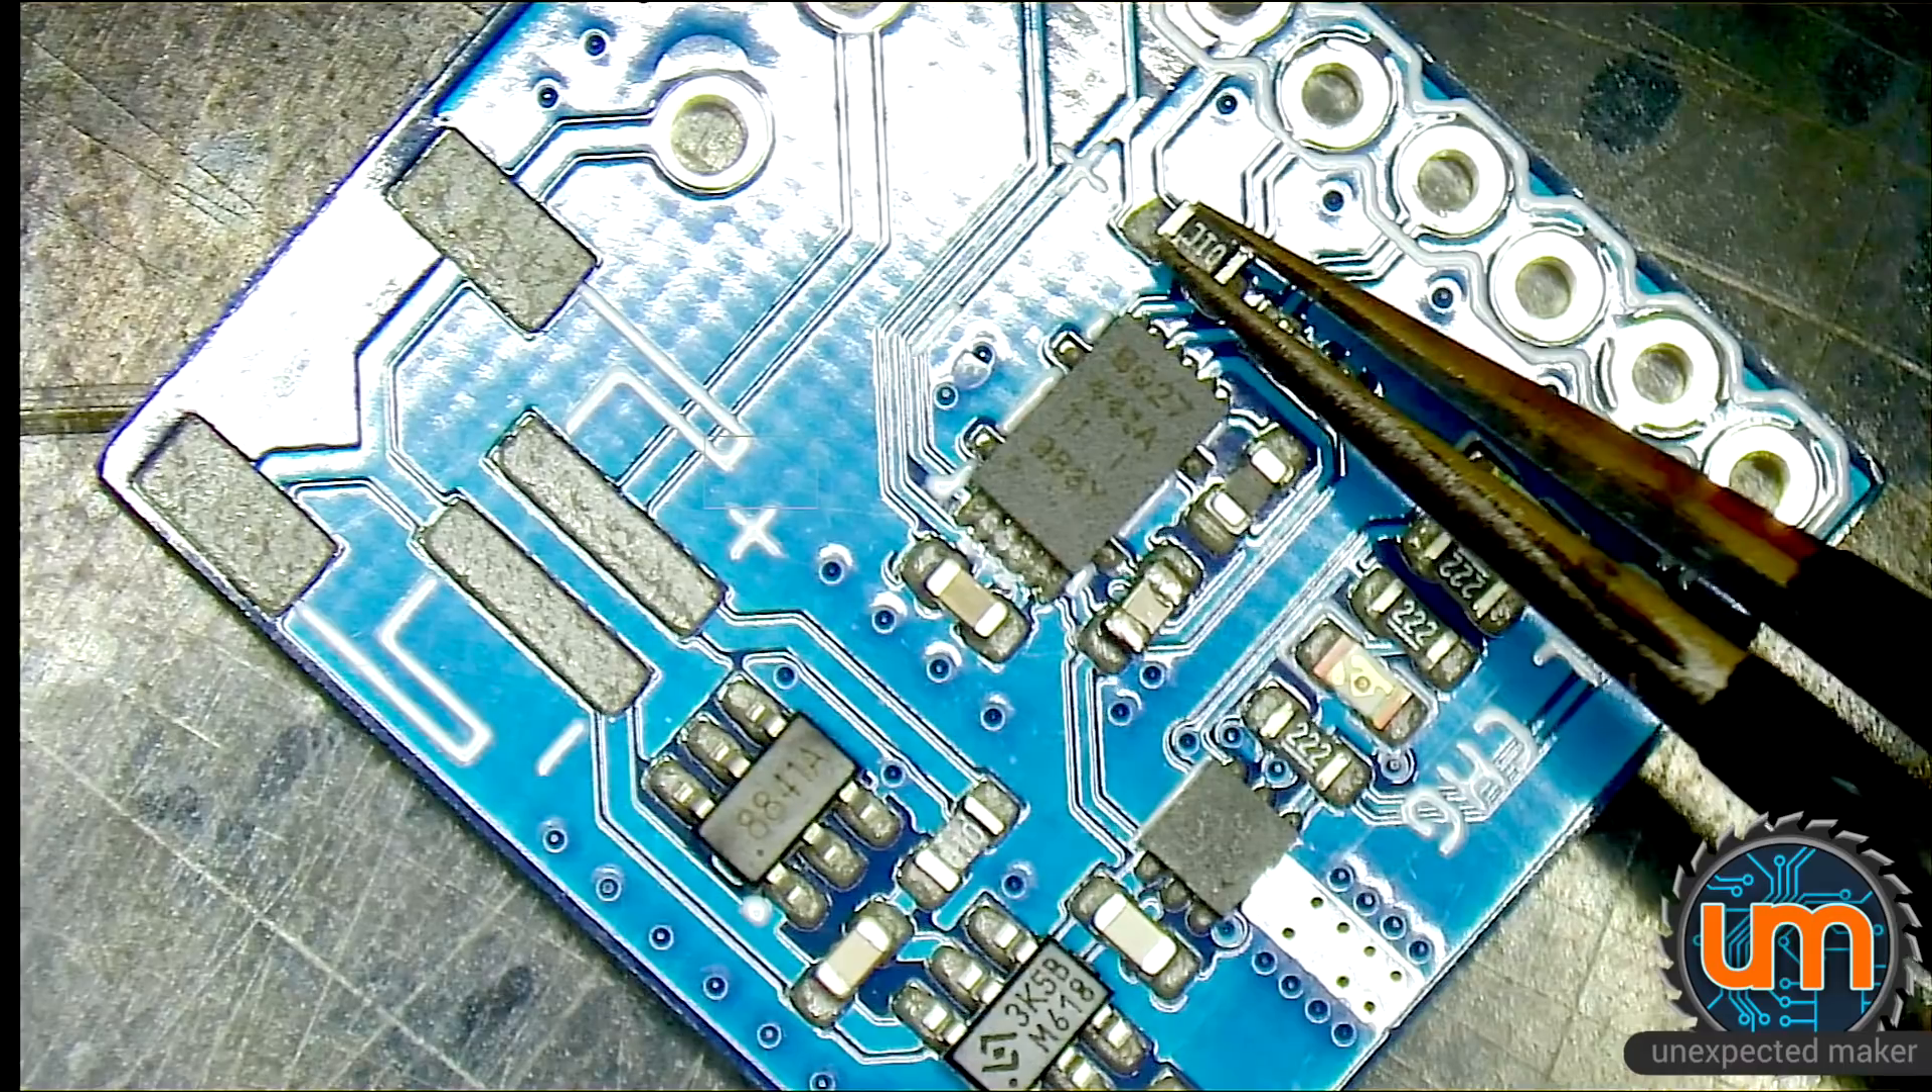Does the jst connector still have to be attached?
Yes.